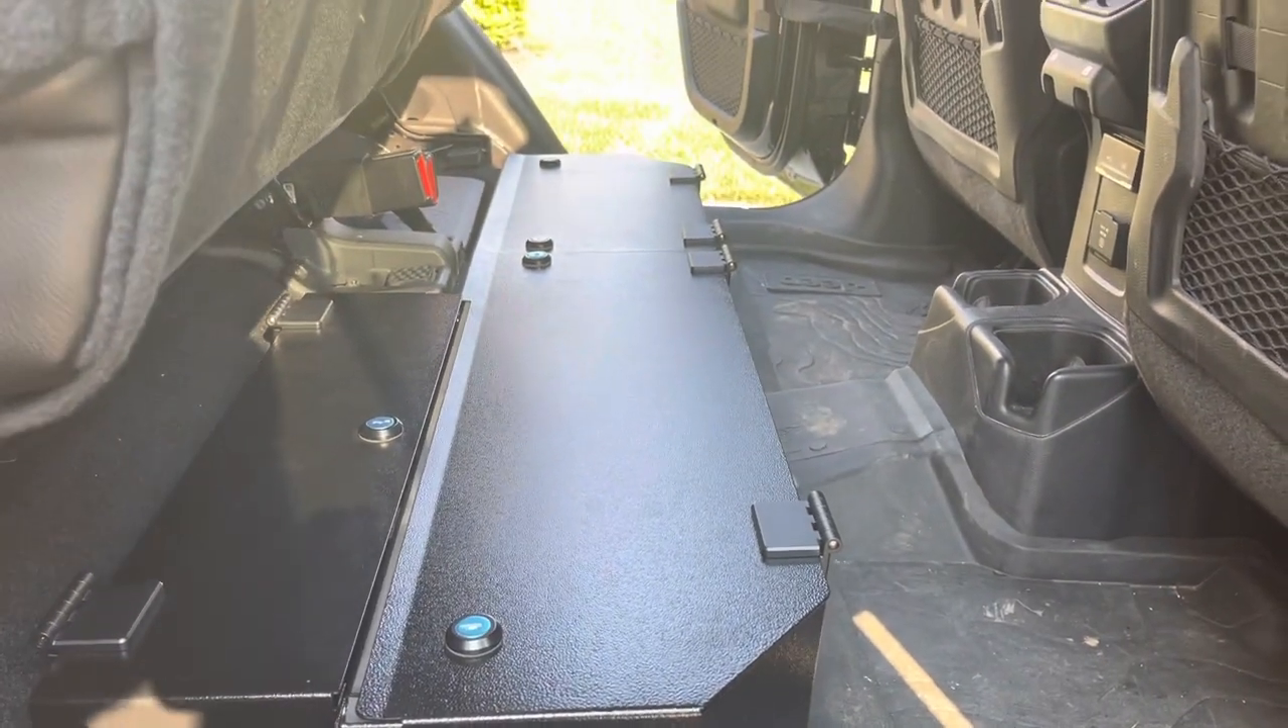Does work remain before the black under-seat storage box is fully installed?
No.